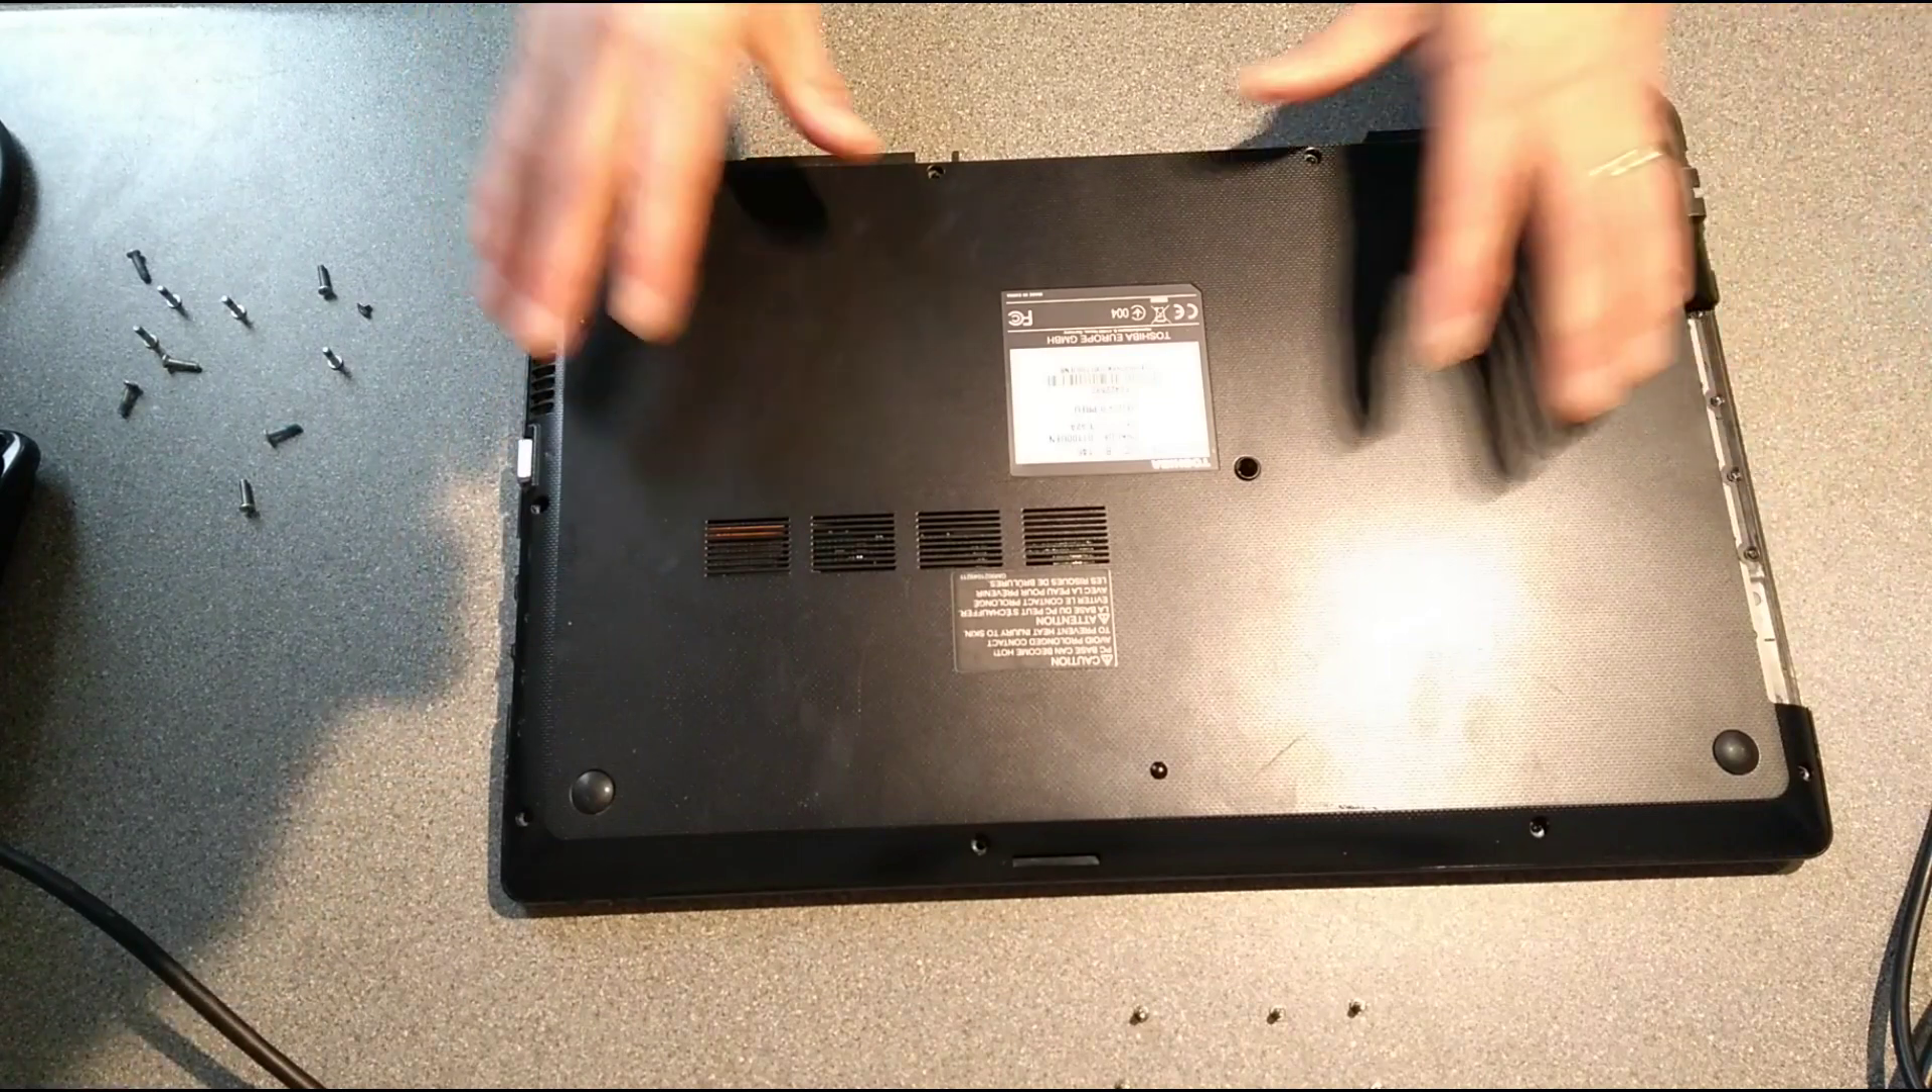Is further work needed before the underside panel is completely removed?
Yes.